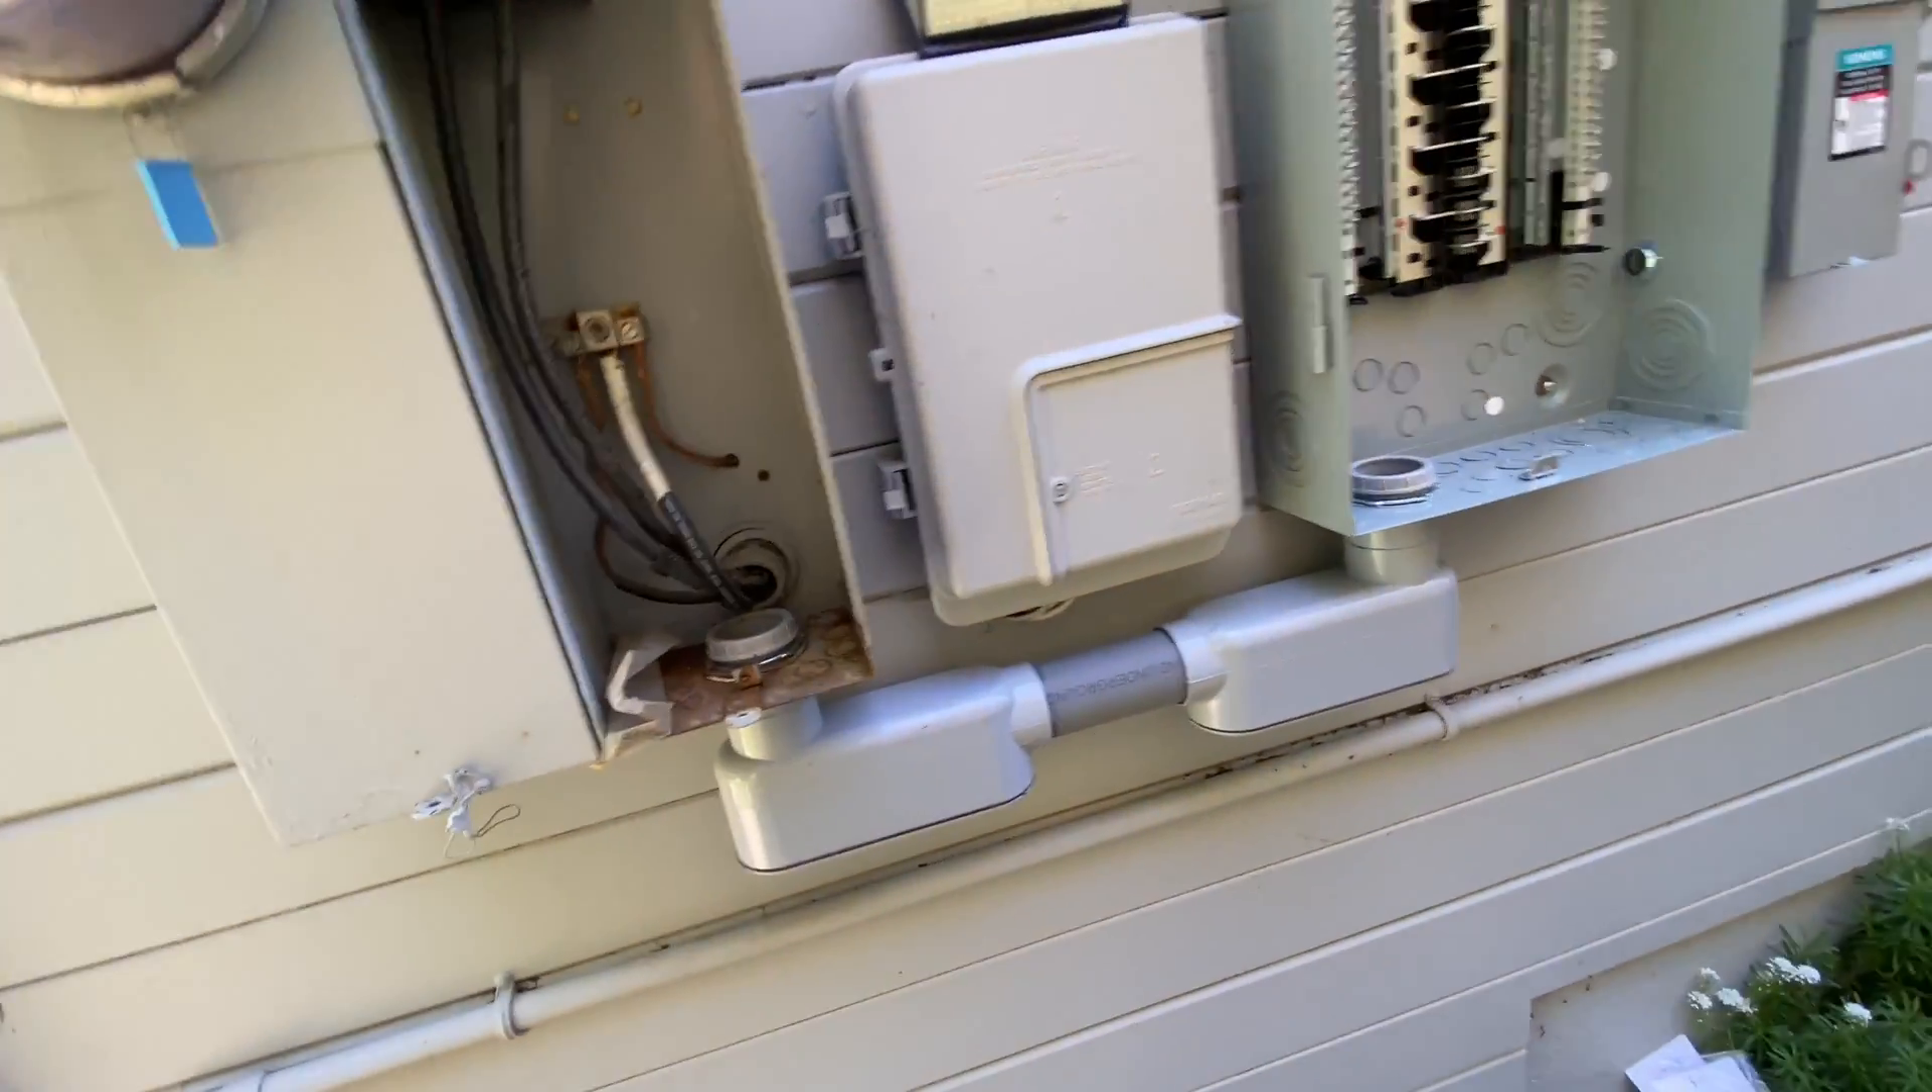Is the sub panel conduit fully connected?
Yes.